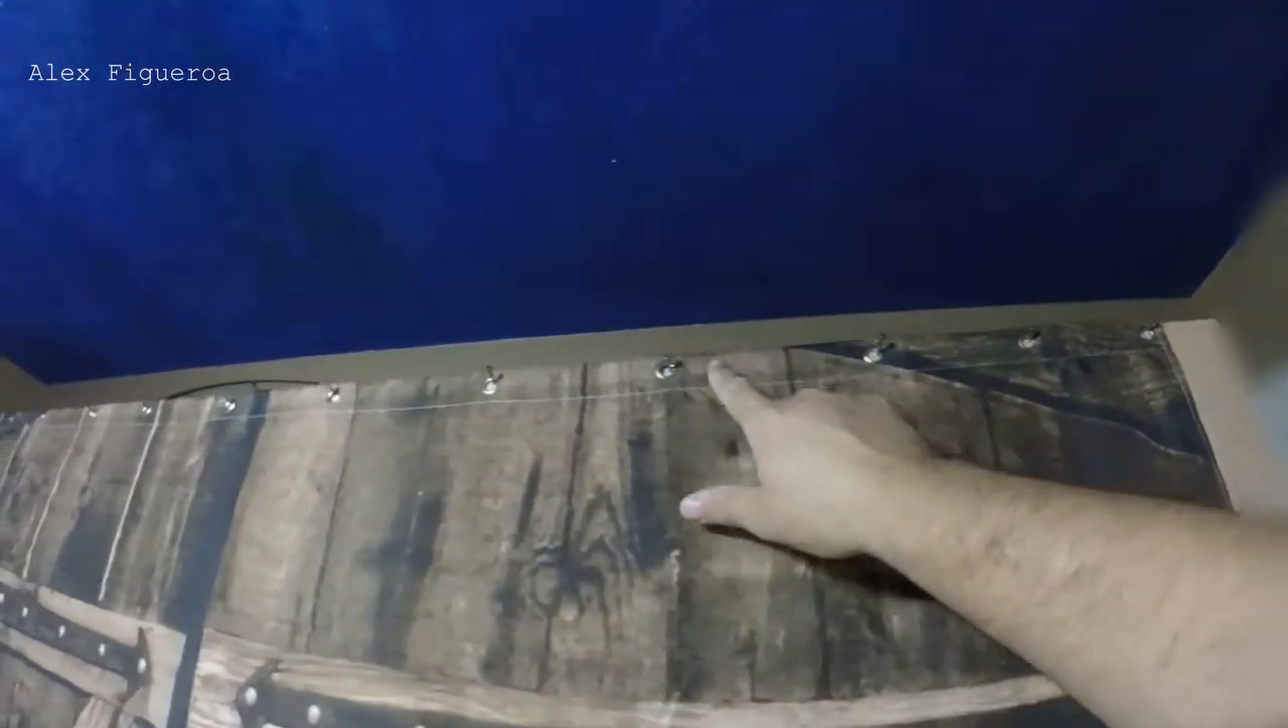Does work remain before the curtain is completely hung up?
No.